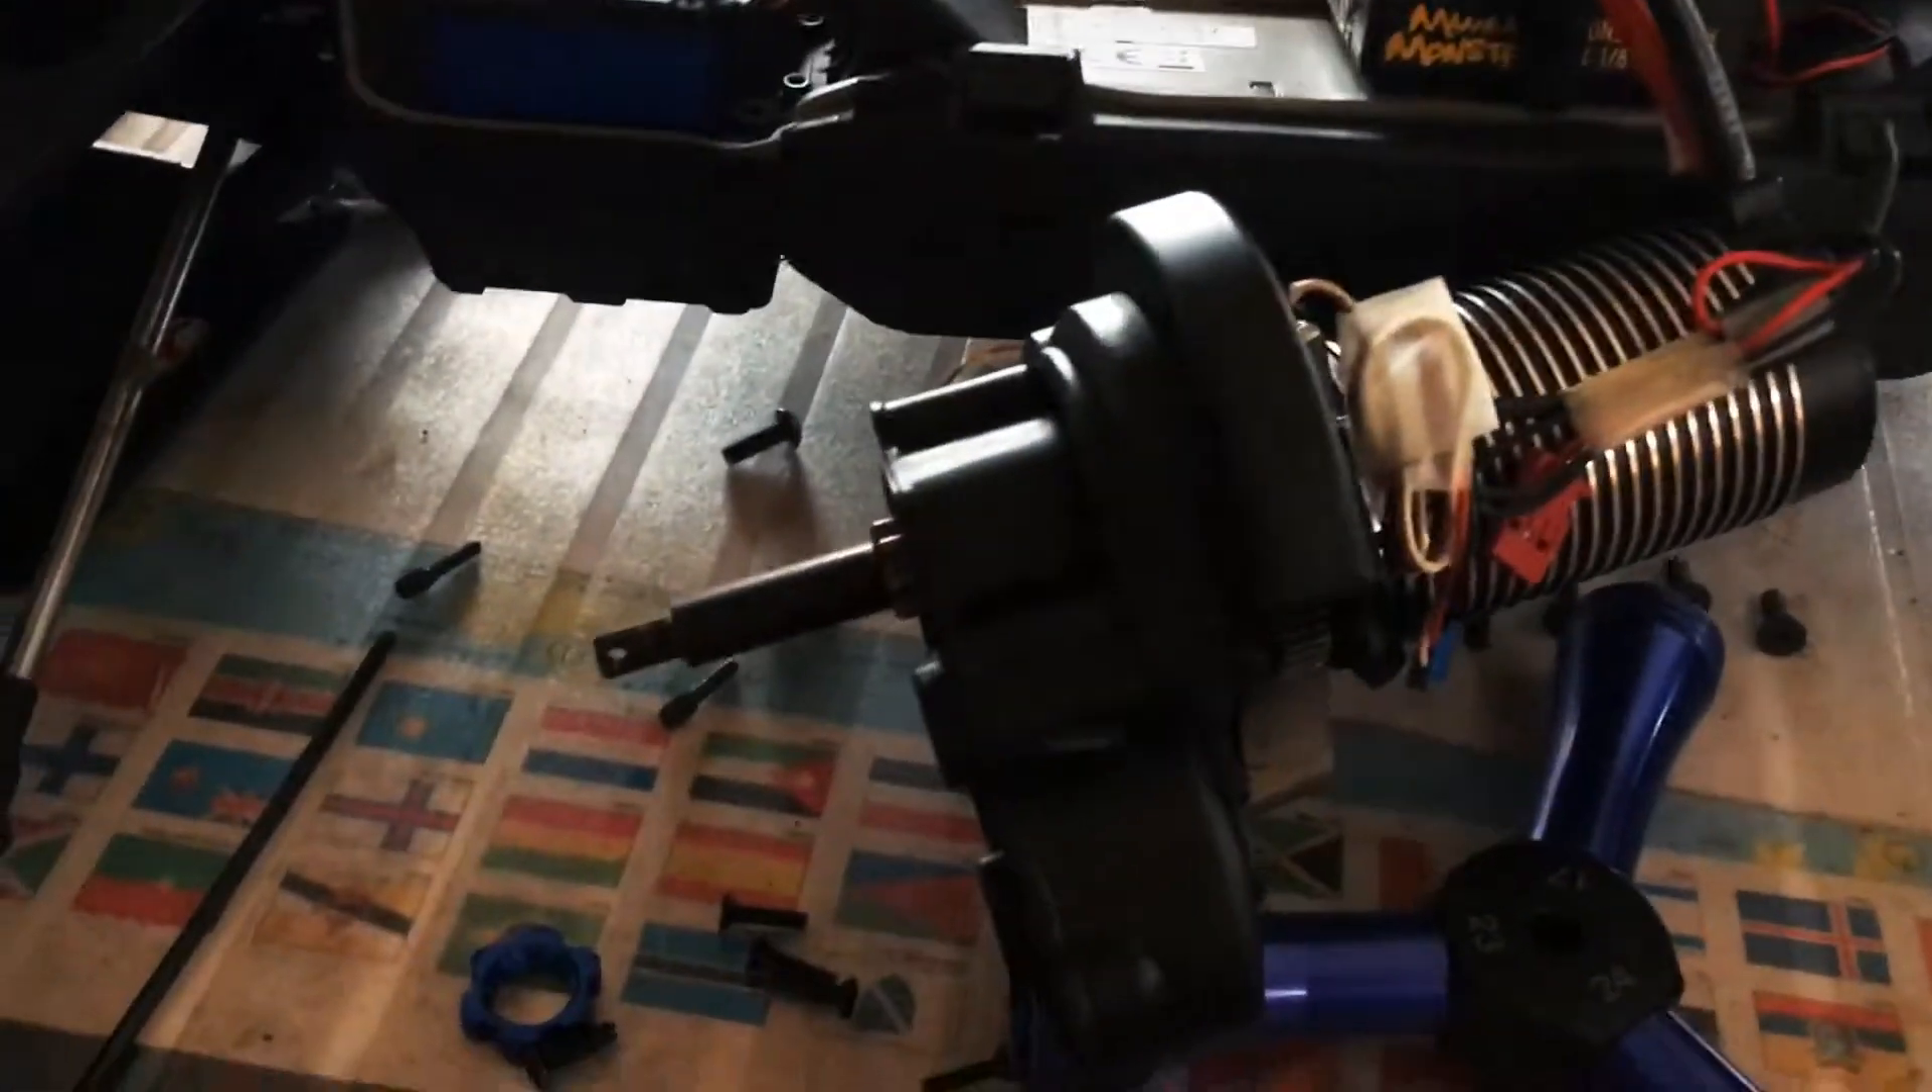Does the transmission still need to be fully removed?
No.